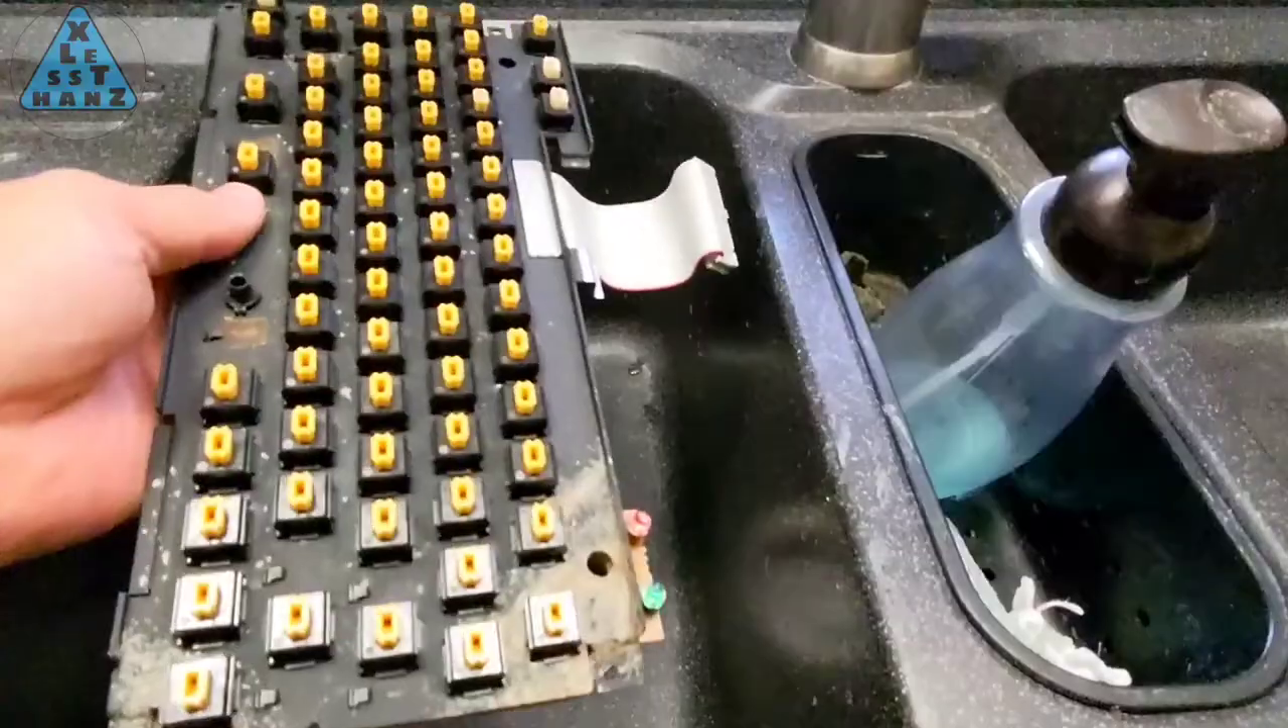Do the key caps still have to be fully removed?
No.